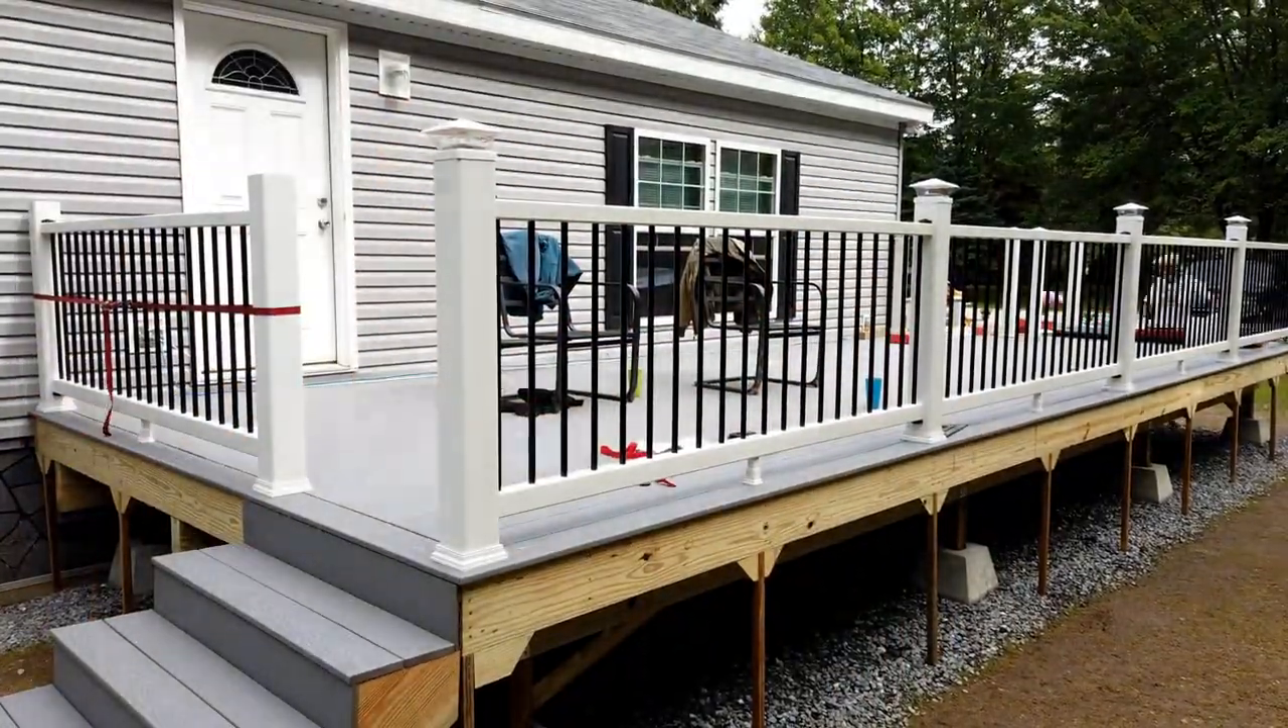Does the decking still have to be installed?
No.